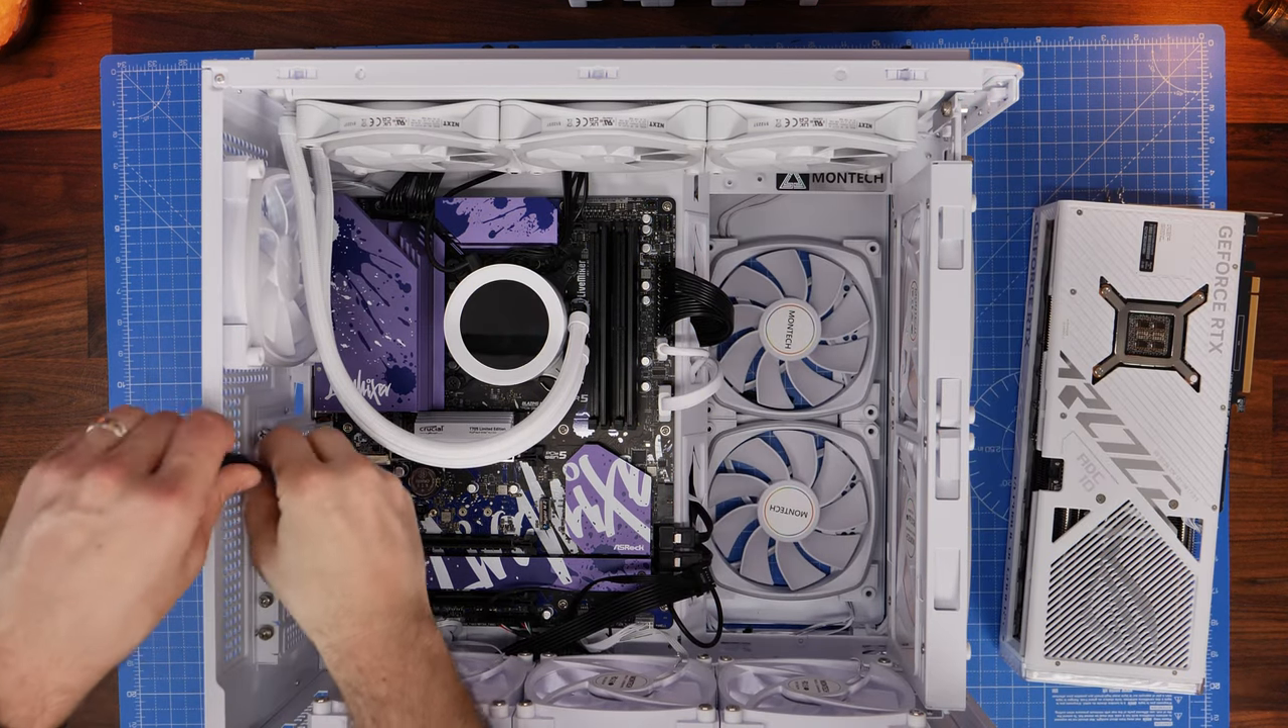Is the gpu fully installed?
No.